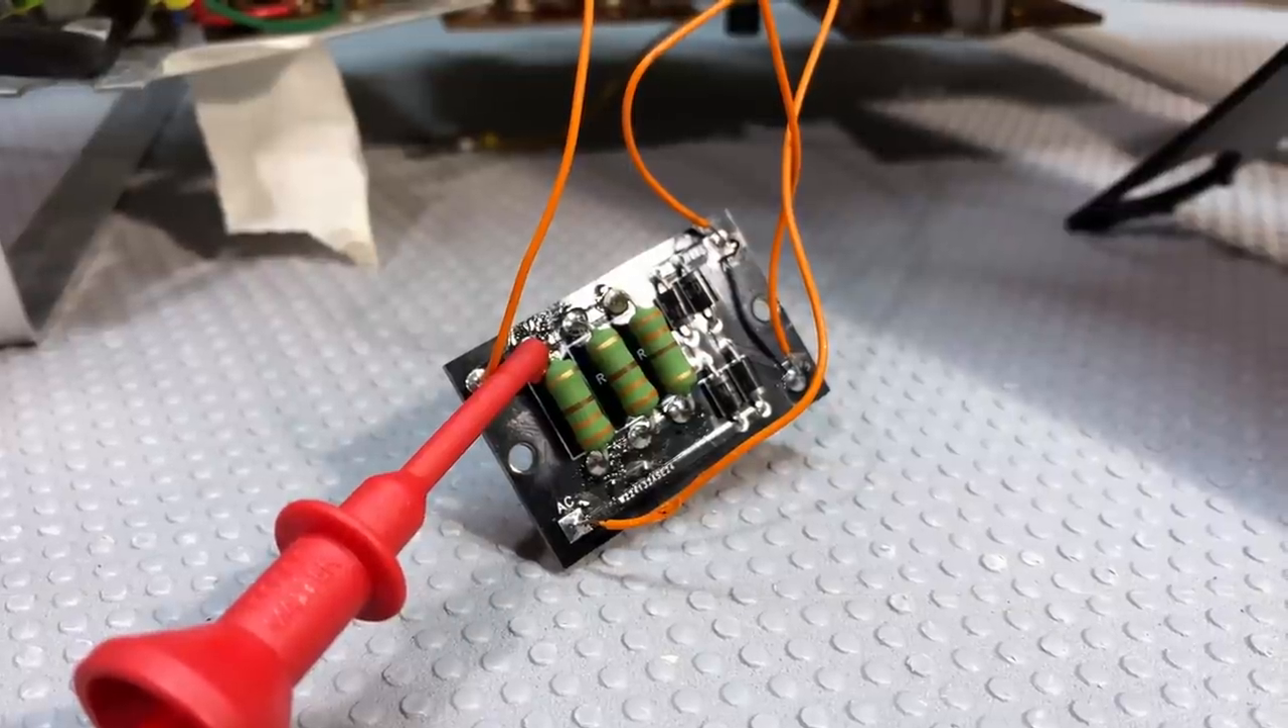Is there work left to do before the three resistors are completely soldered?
No.